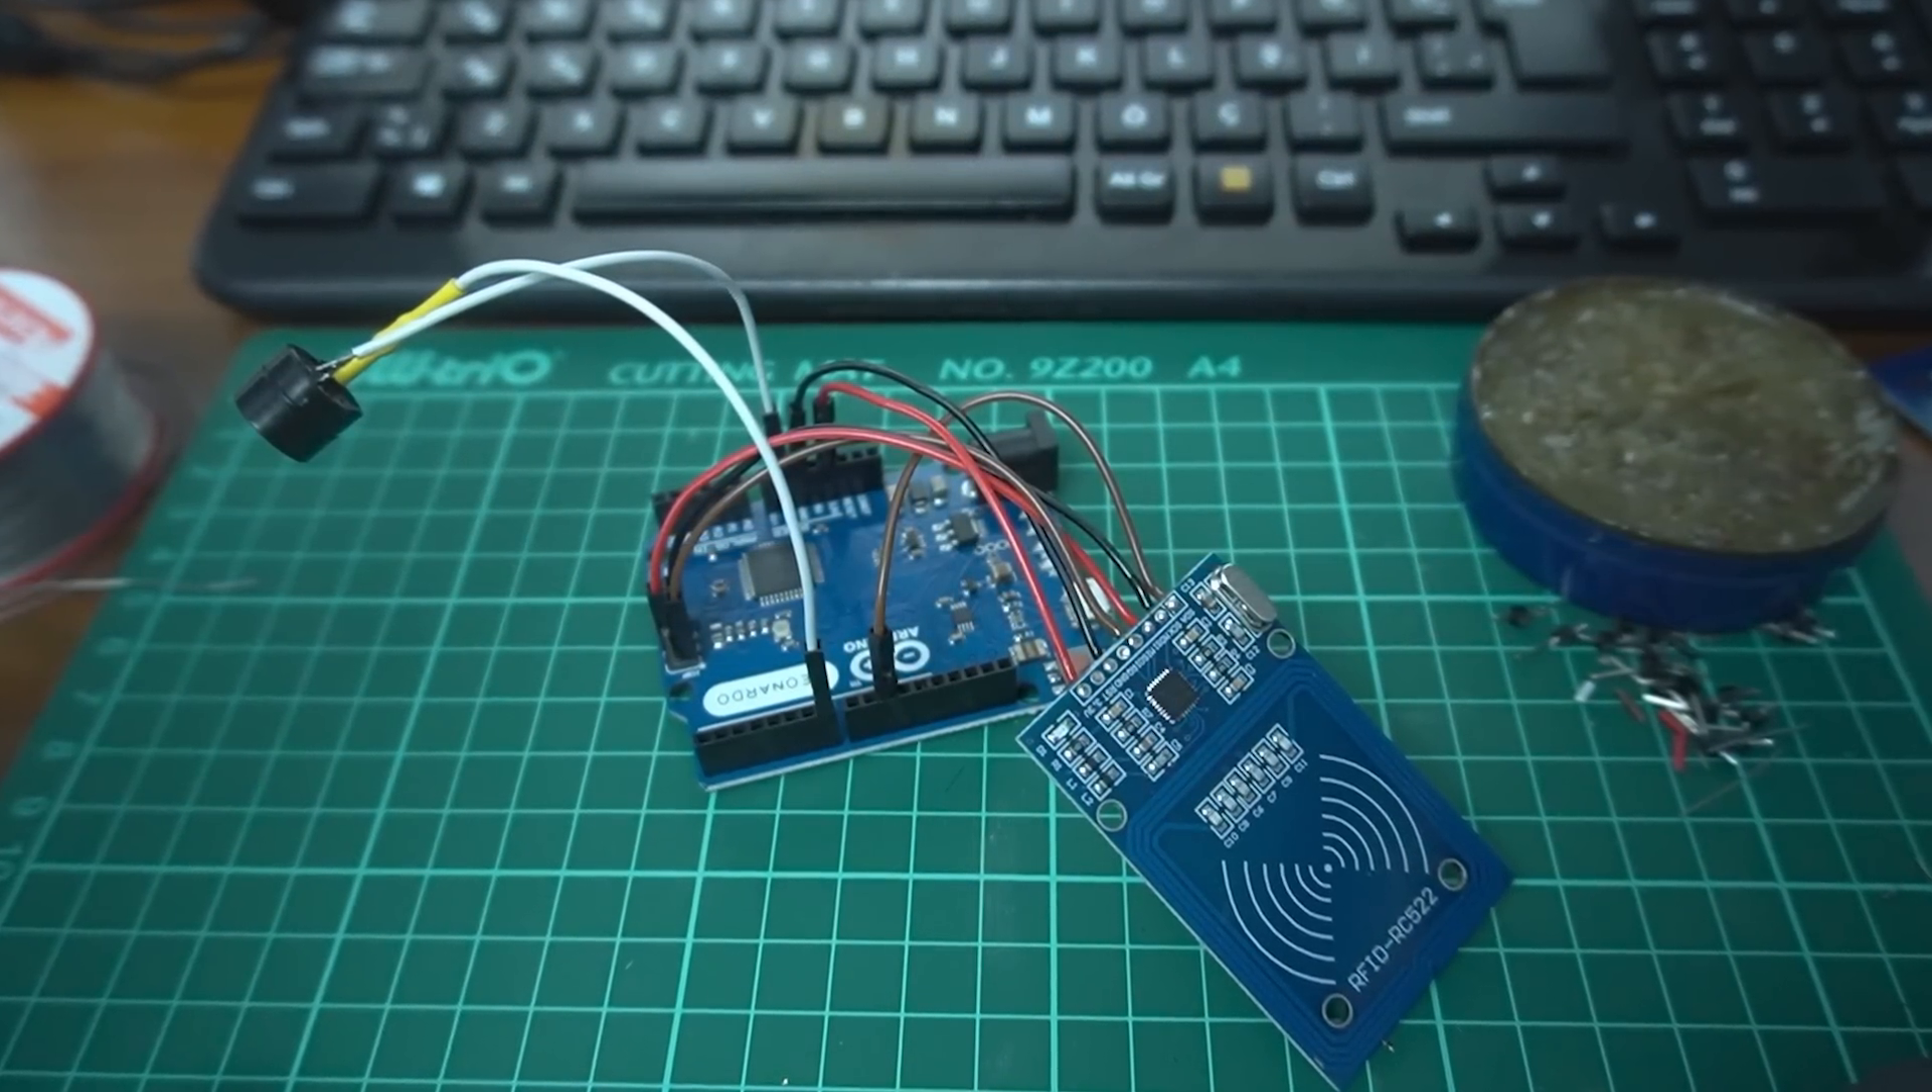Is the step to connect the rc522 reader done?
Yes.